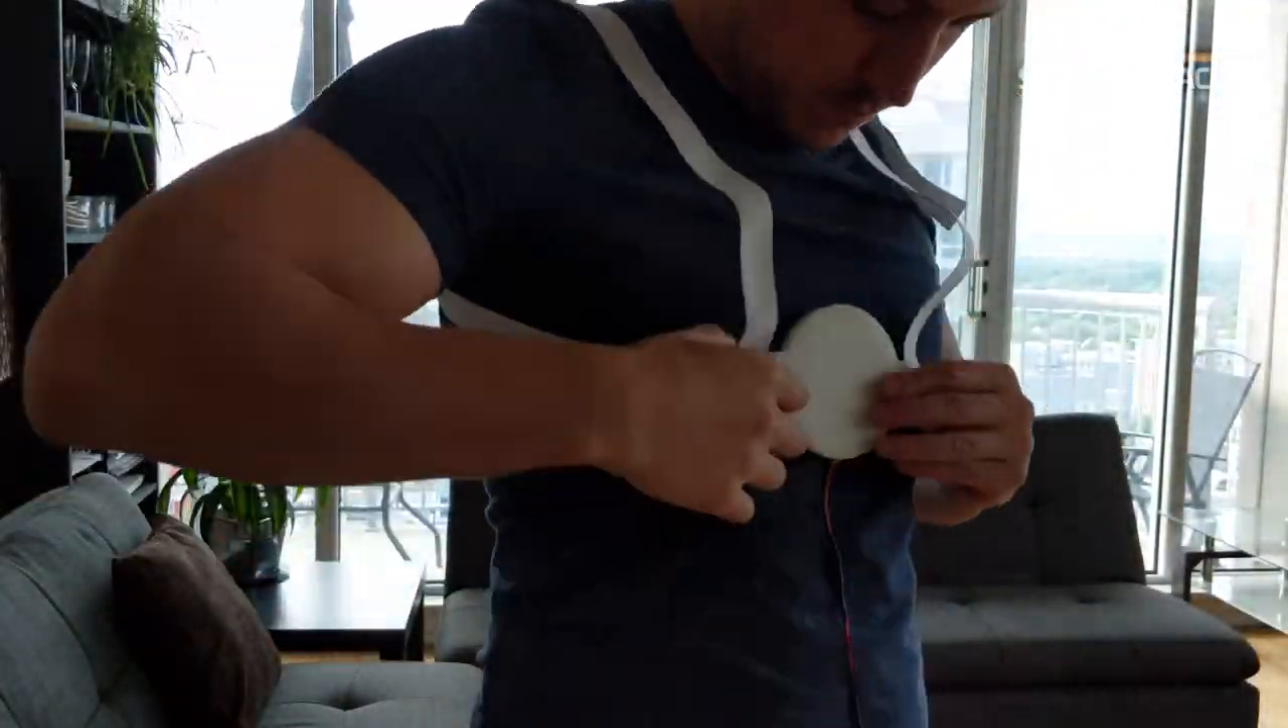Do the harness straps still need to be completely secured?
Yes.